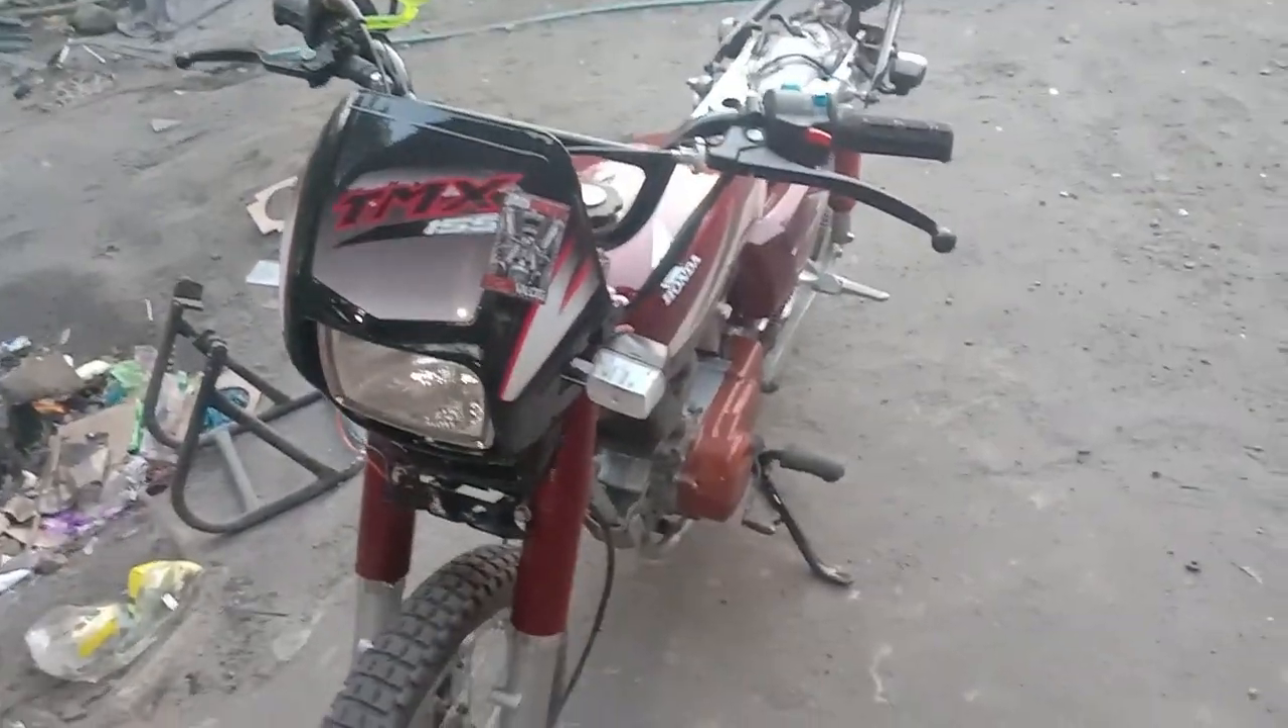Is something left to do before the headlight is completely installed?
No.